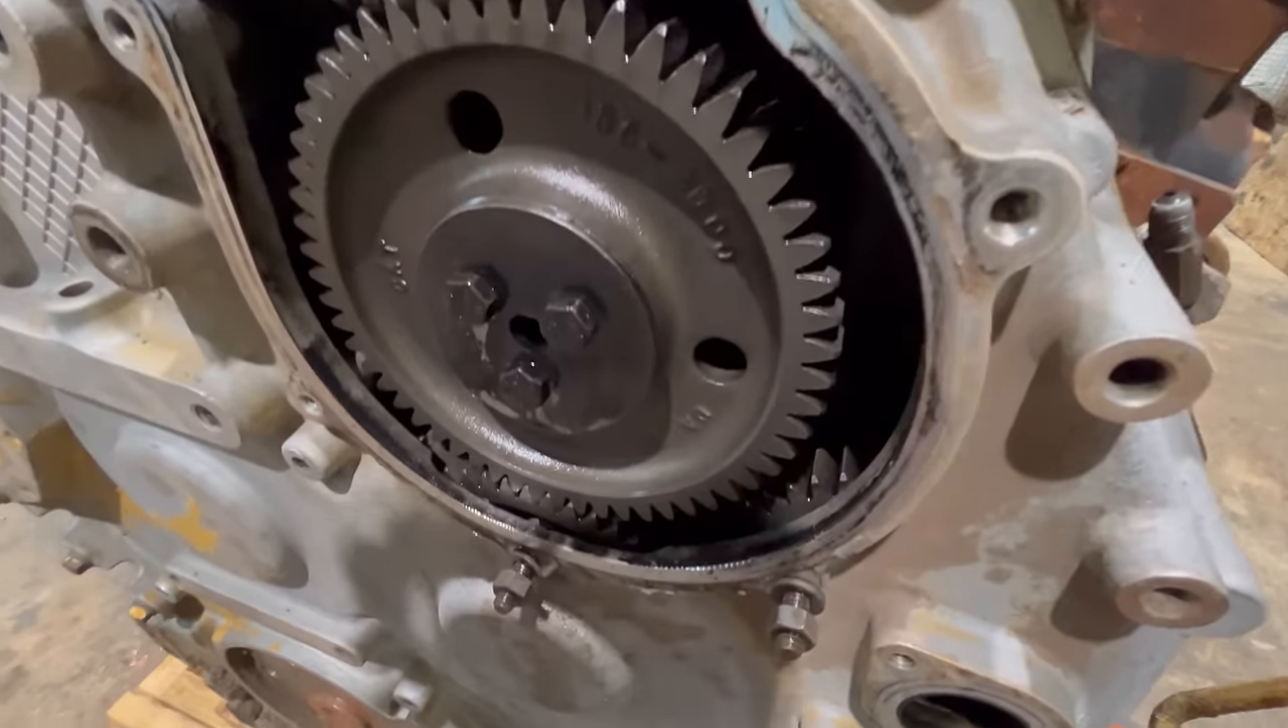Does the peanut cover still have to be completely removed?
No.